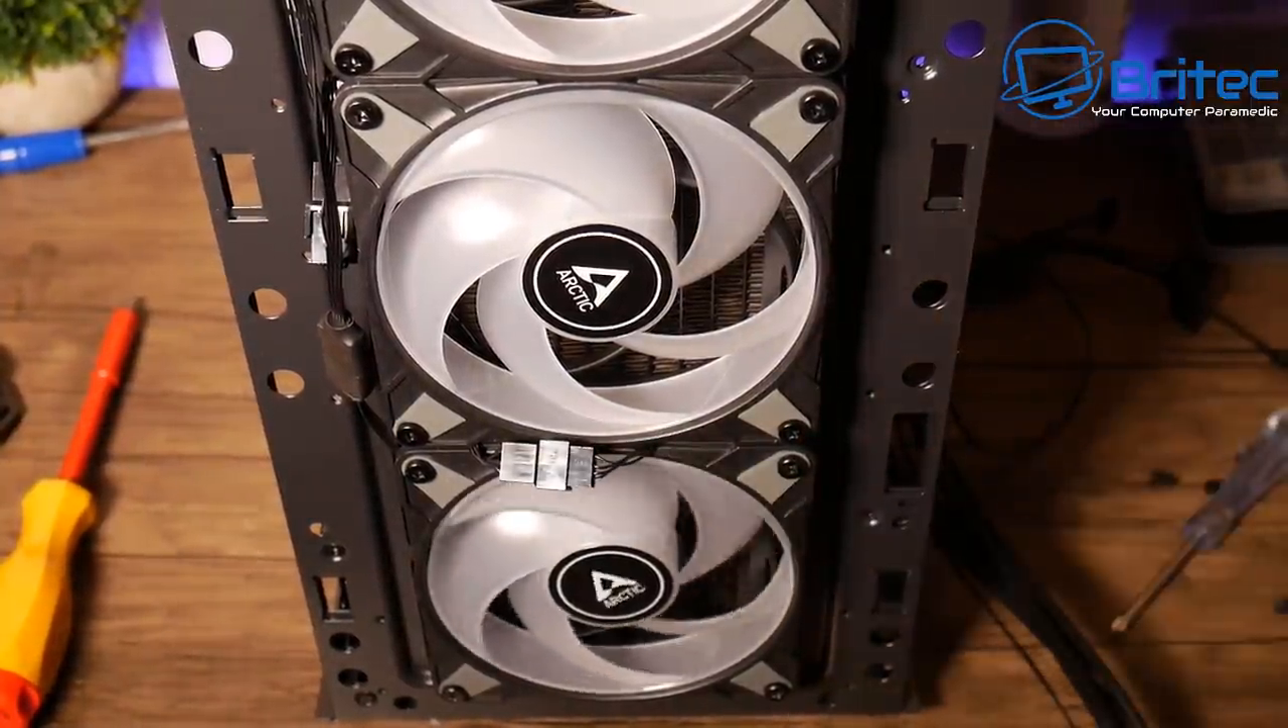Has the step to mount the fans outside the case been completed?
Yes.